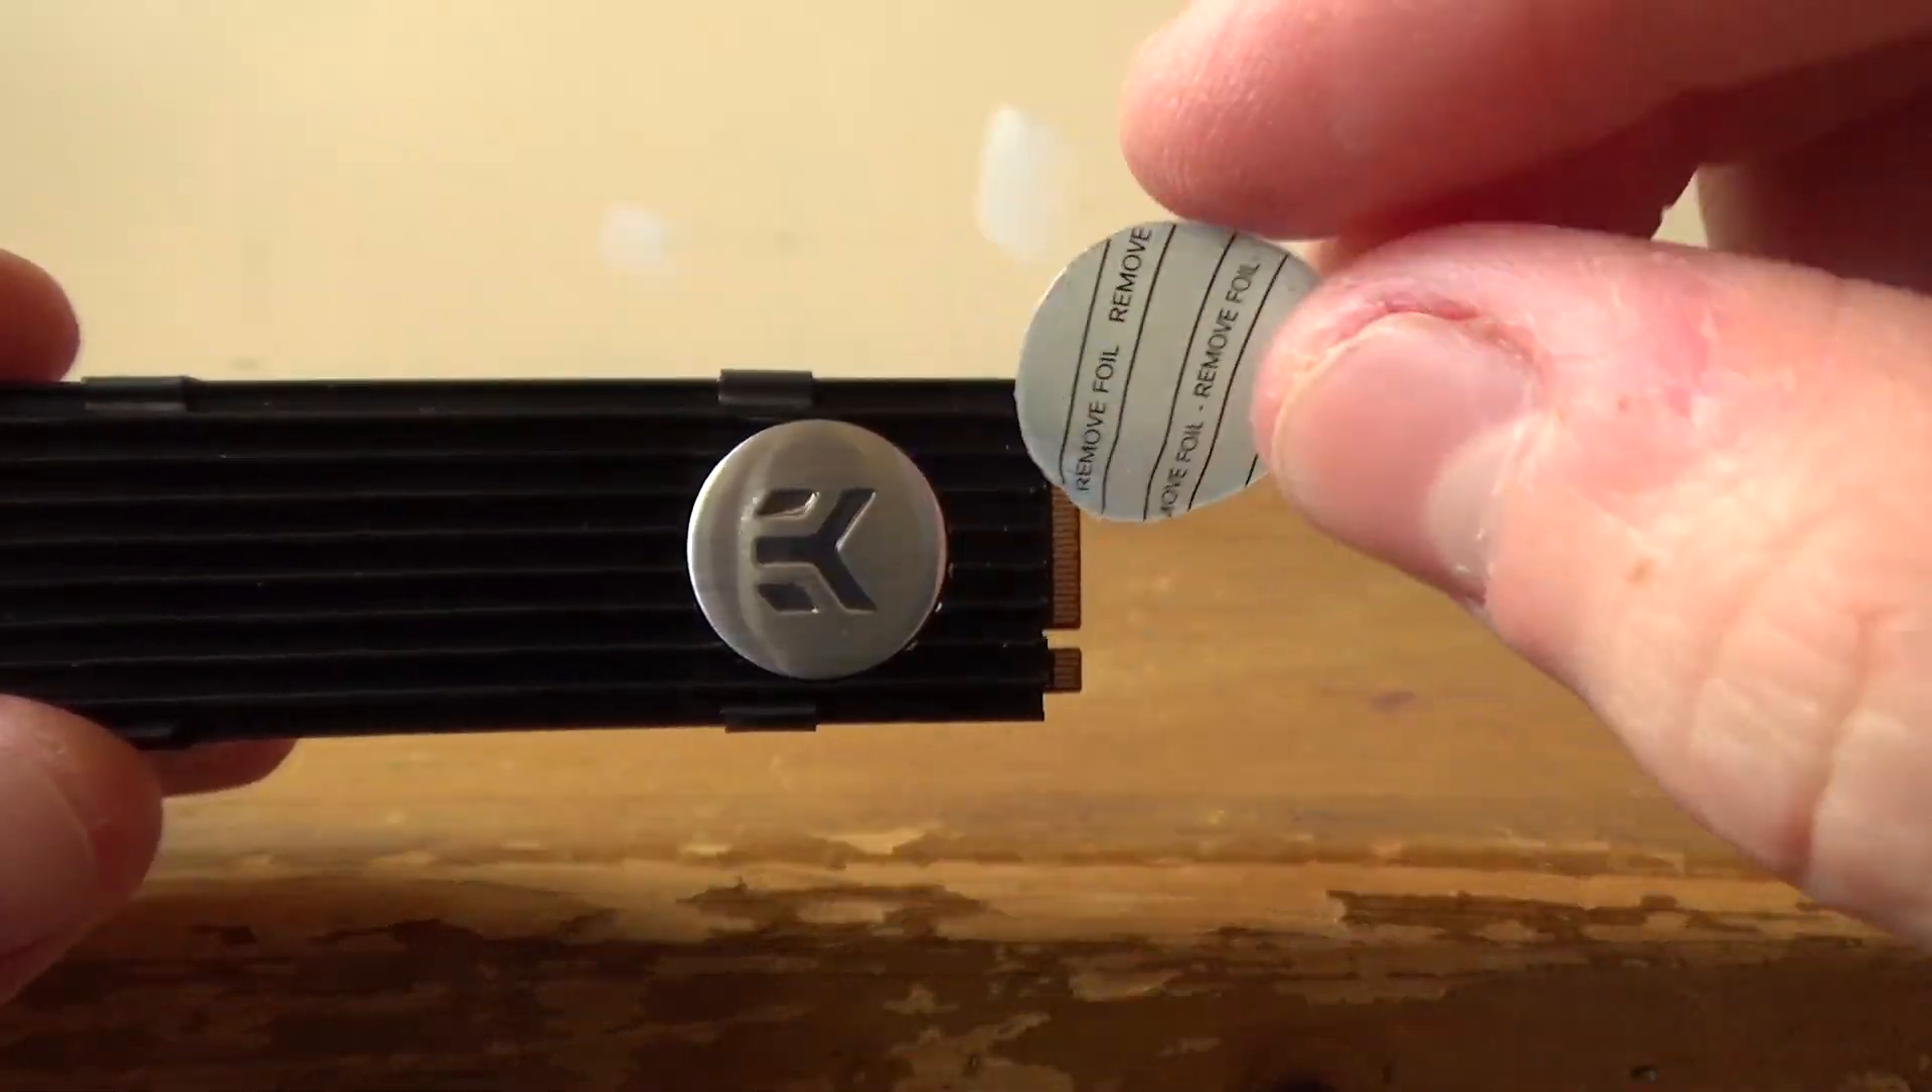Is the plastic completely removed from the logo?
Yes.